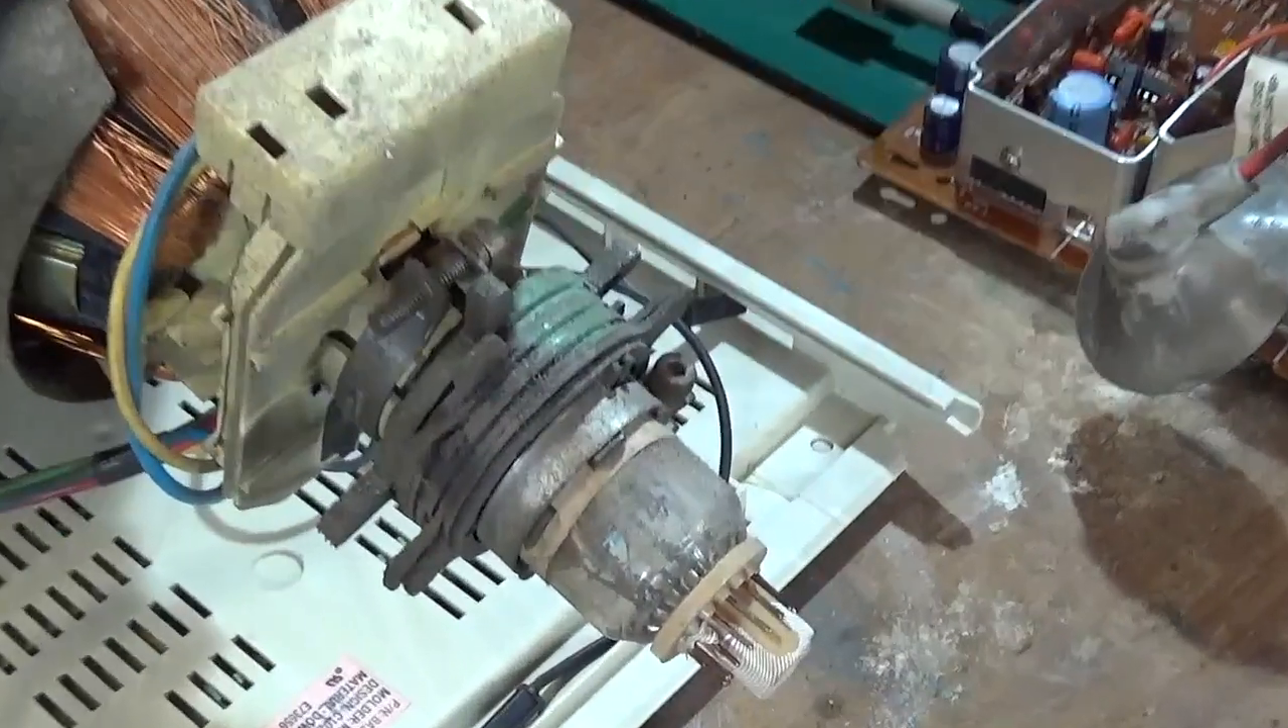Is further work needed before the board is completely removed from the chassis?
No.